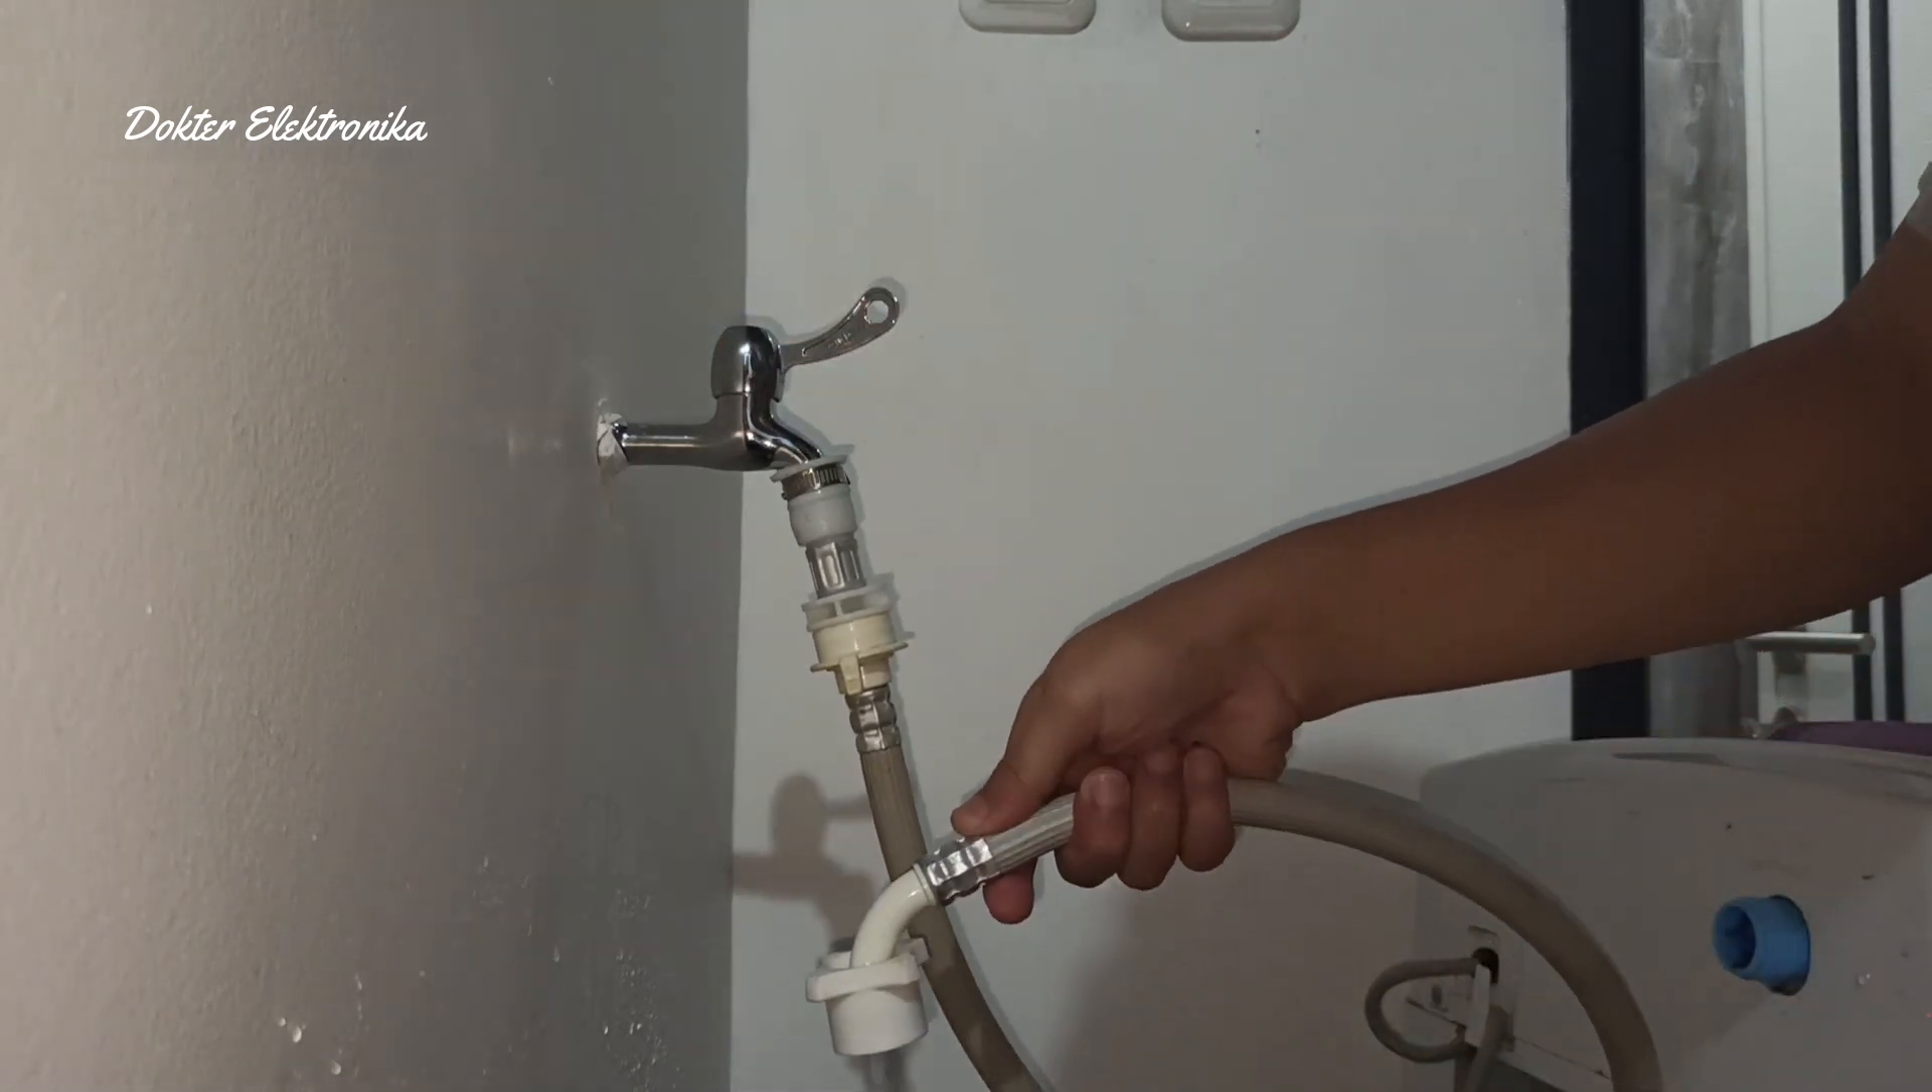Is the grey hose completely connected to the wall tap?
Yes.